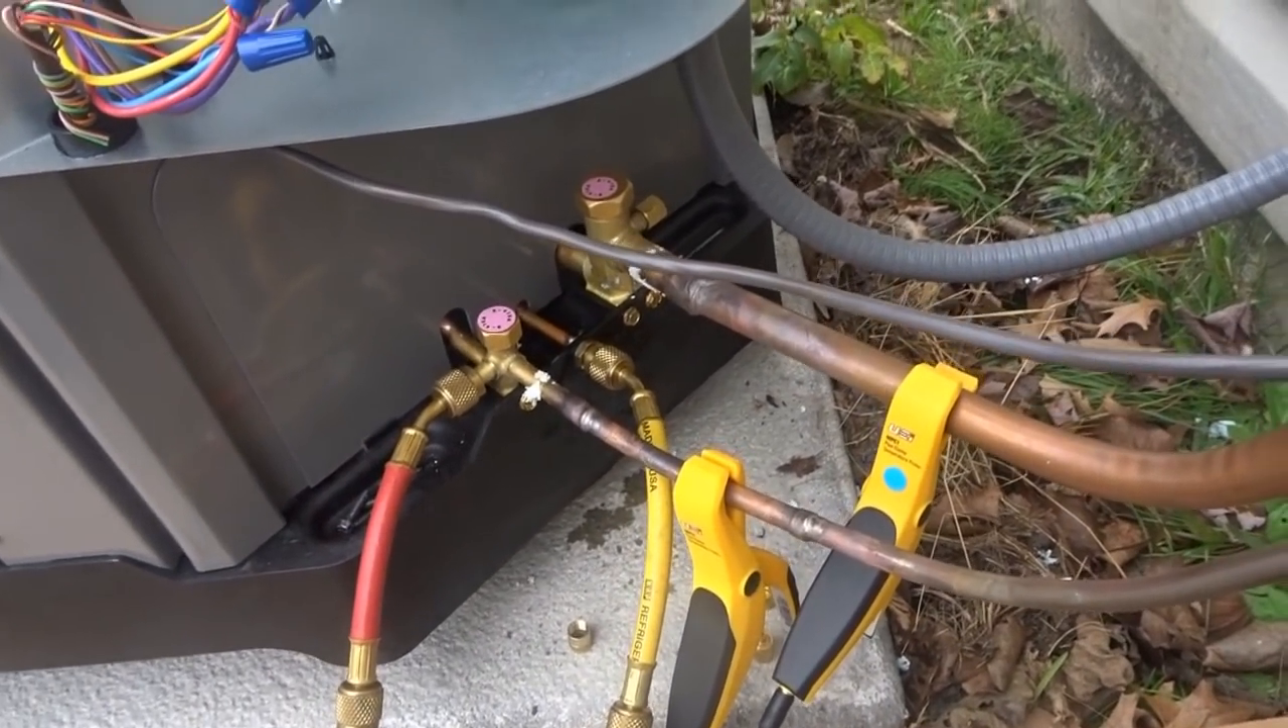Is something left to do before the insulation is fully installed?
Yes.